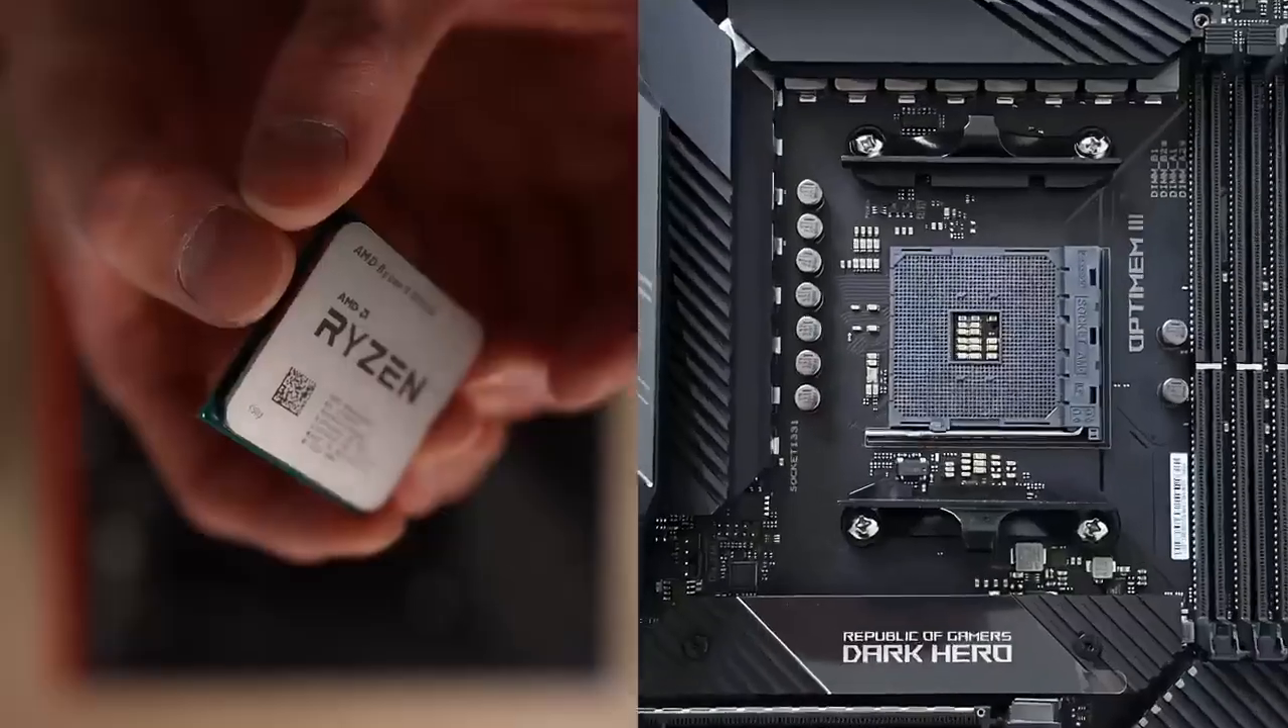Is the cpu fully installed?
No.